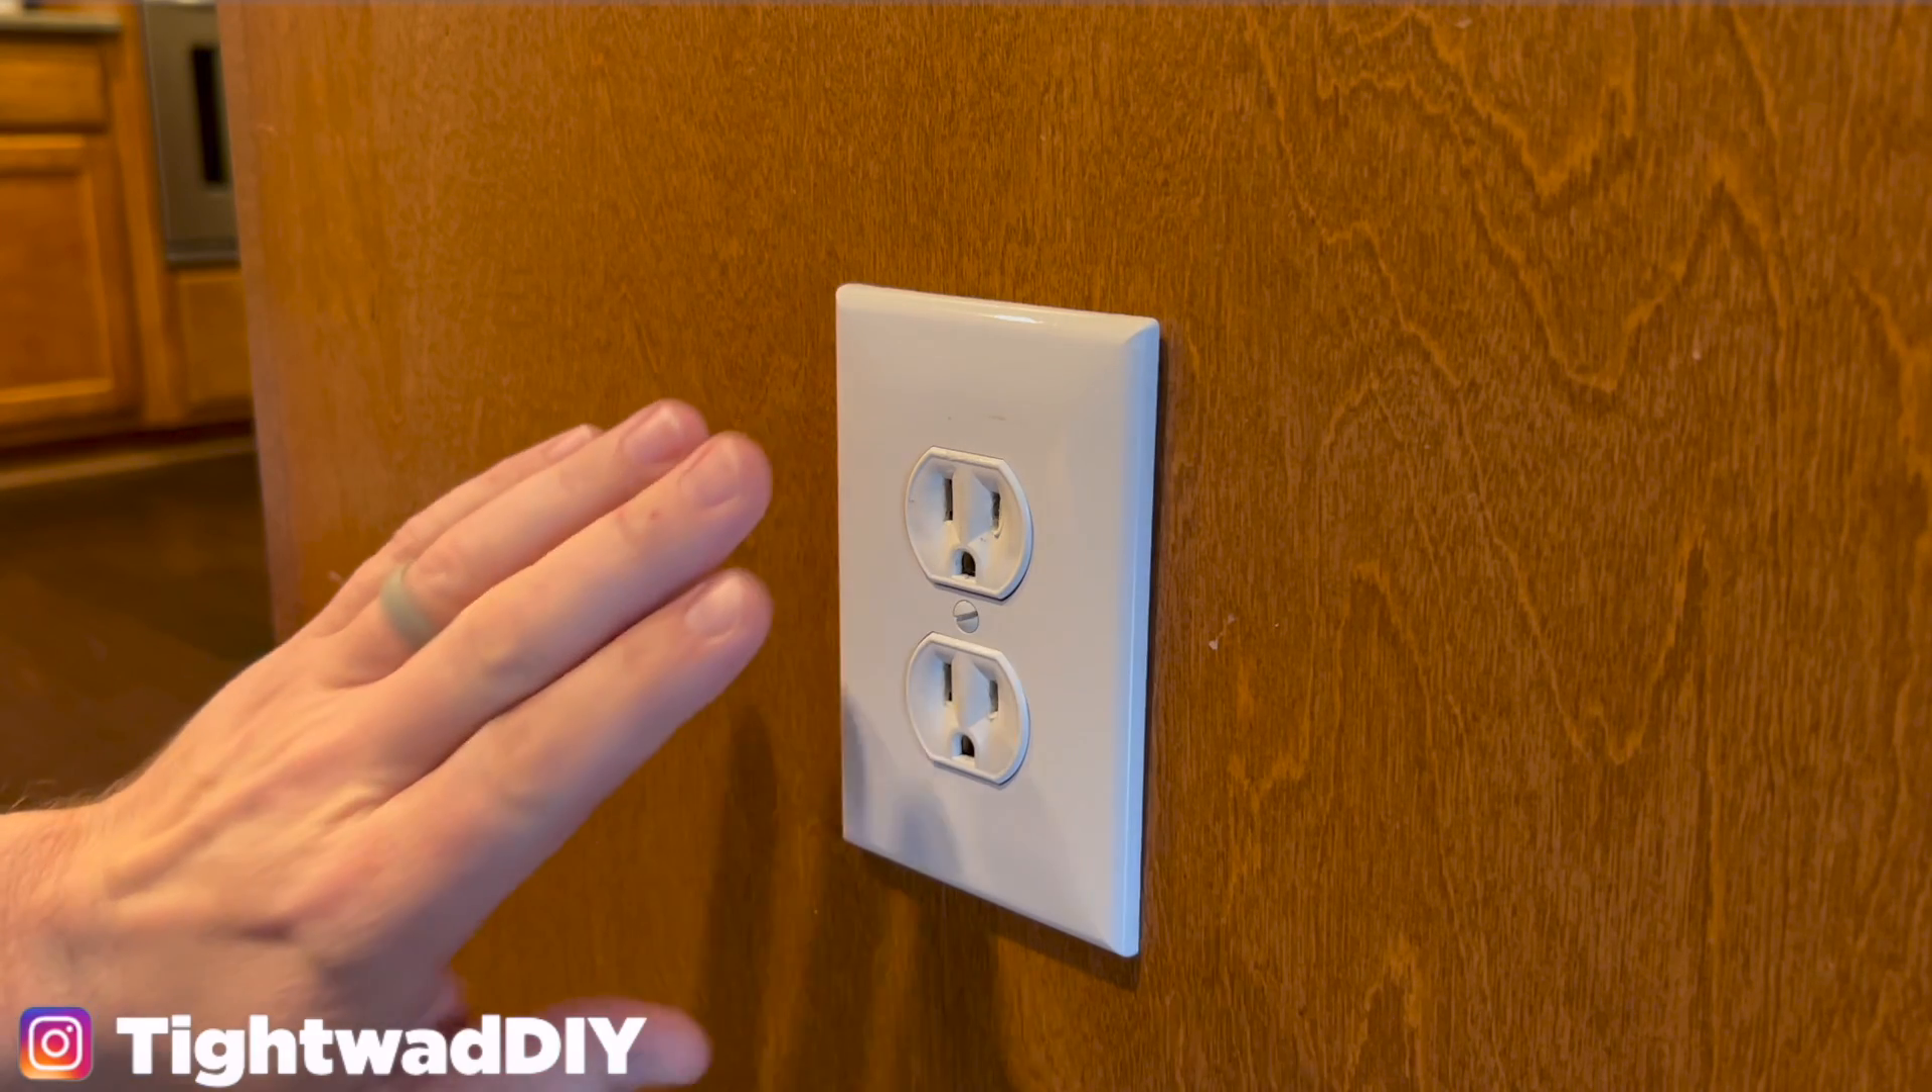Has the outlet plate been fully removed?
No.